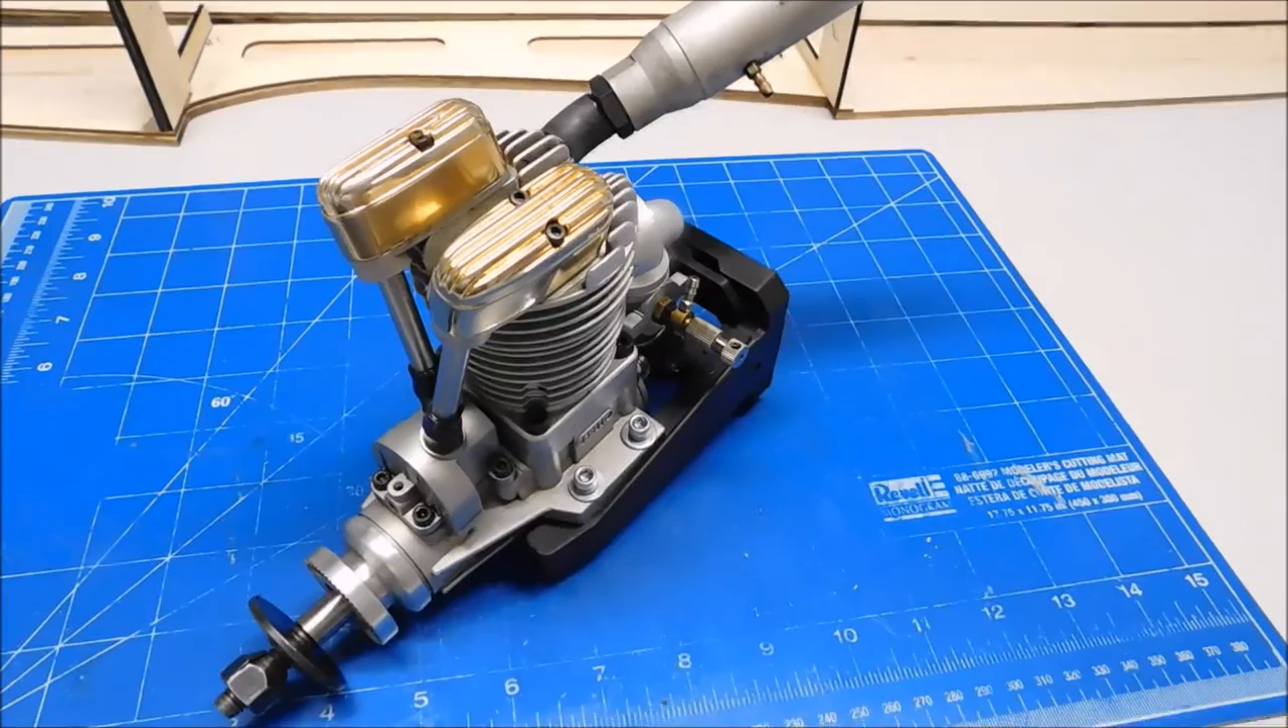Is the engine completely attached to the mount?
Yes.